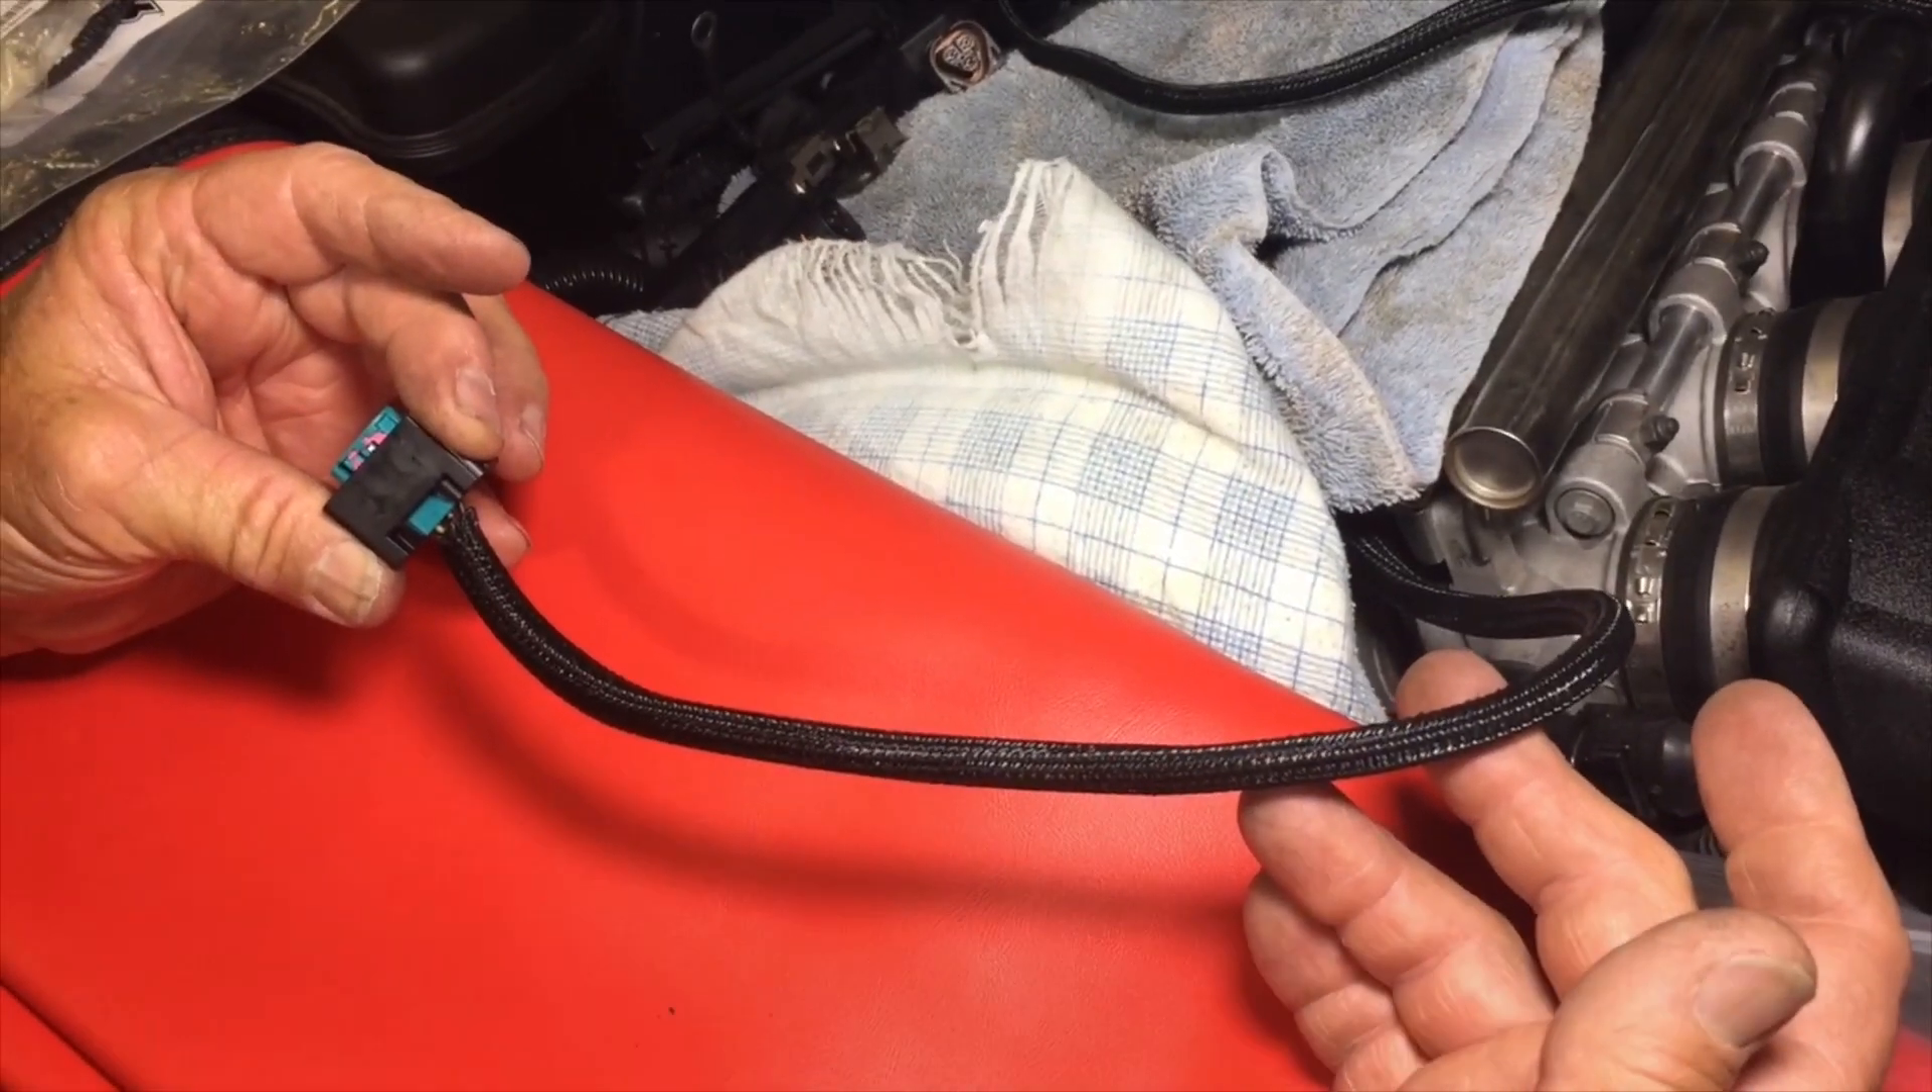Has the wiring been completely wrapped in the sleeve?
Yes.